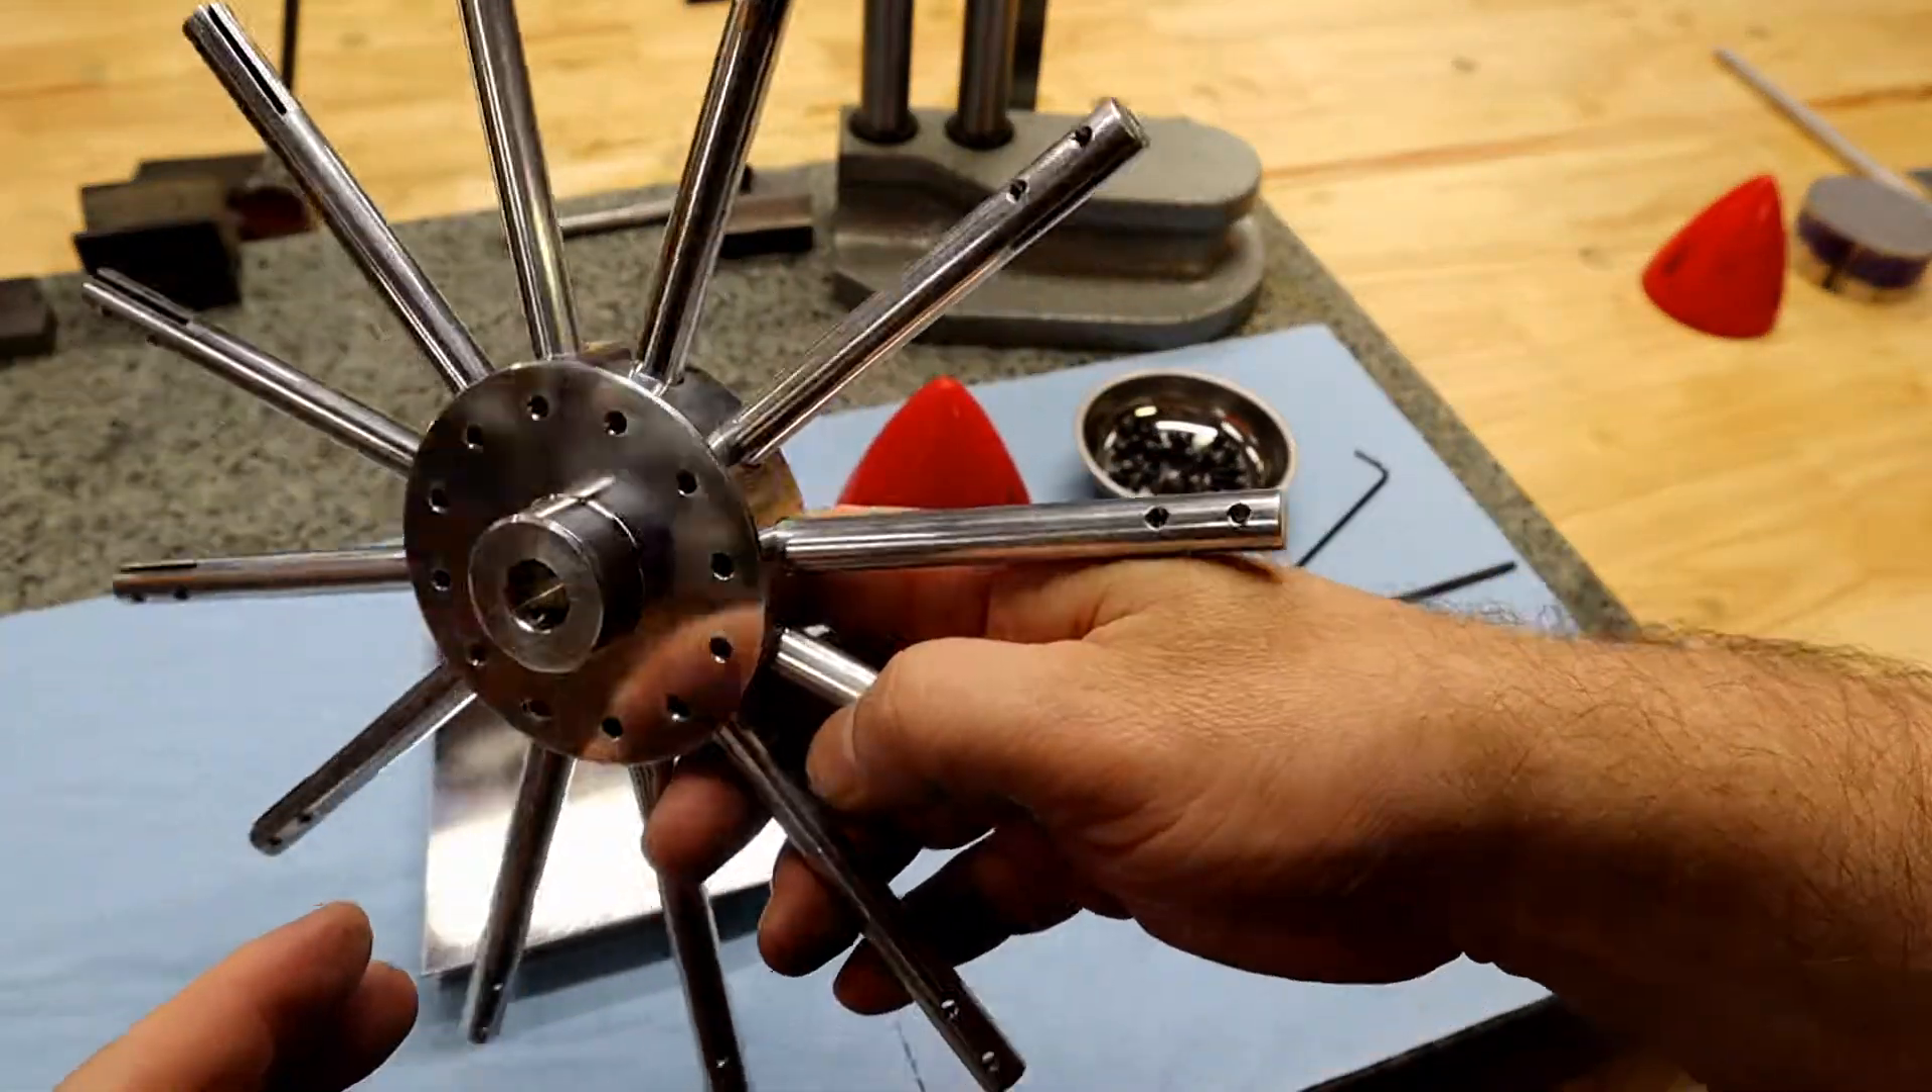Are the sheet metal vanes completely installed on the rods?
No.